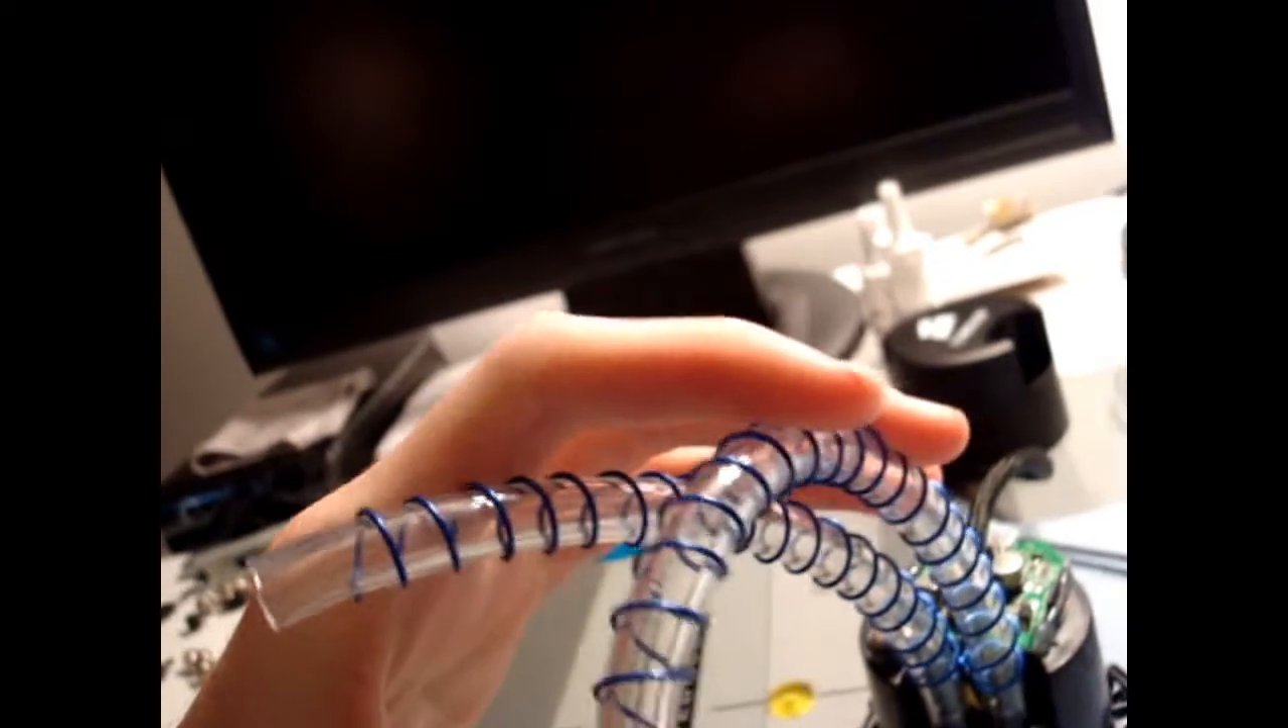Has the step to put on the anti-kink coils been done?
Yes.